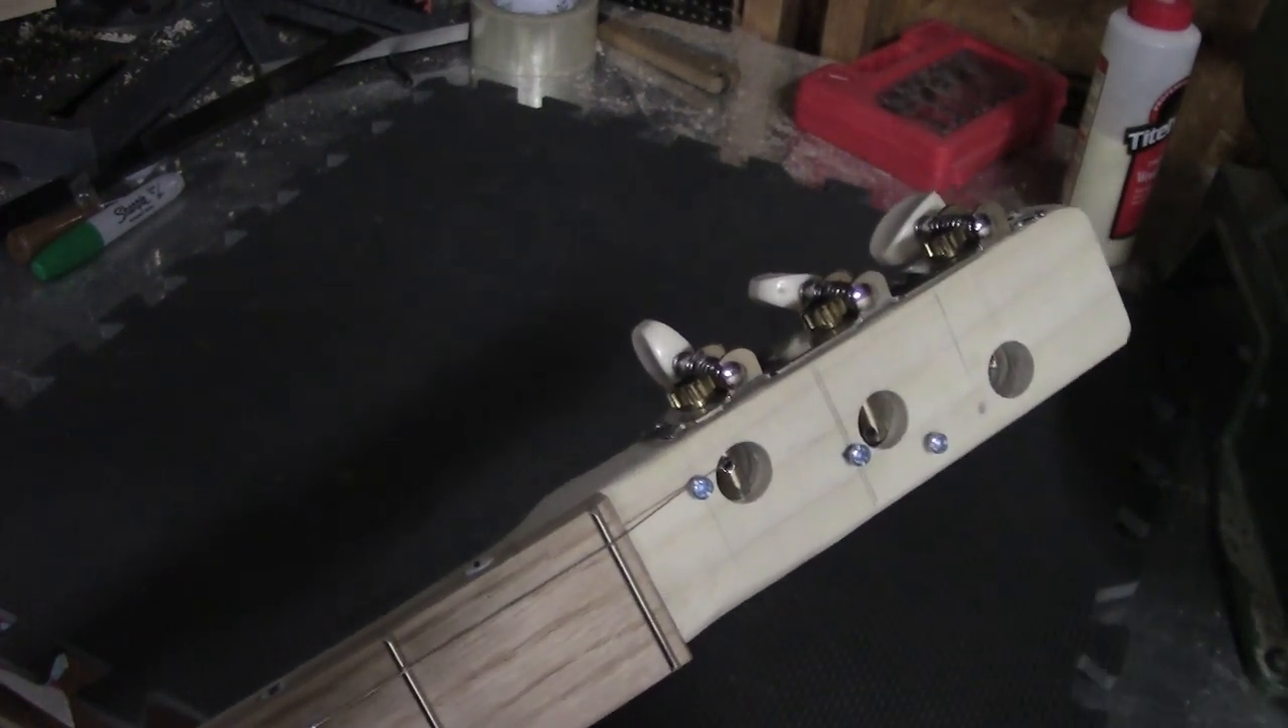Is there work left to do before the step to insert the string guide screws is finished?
No.